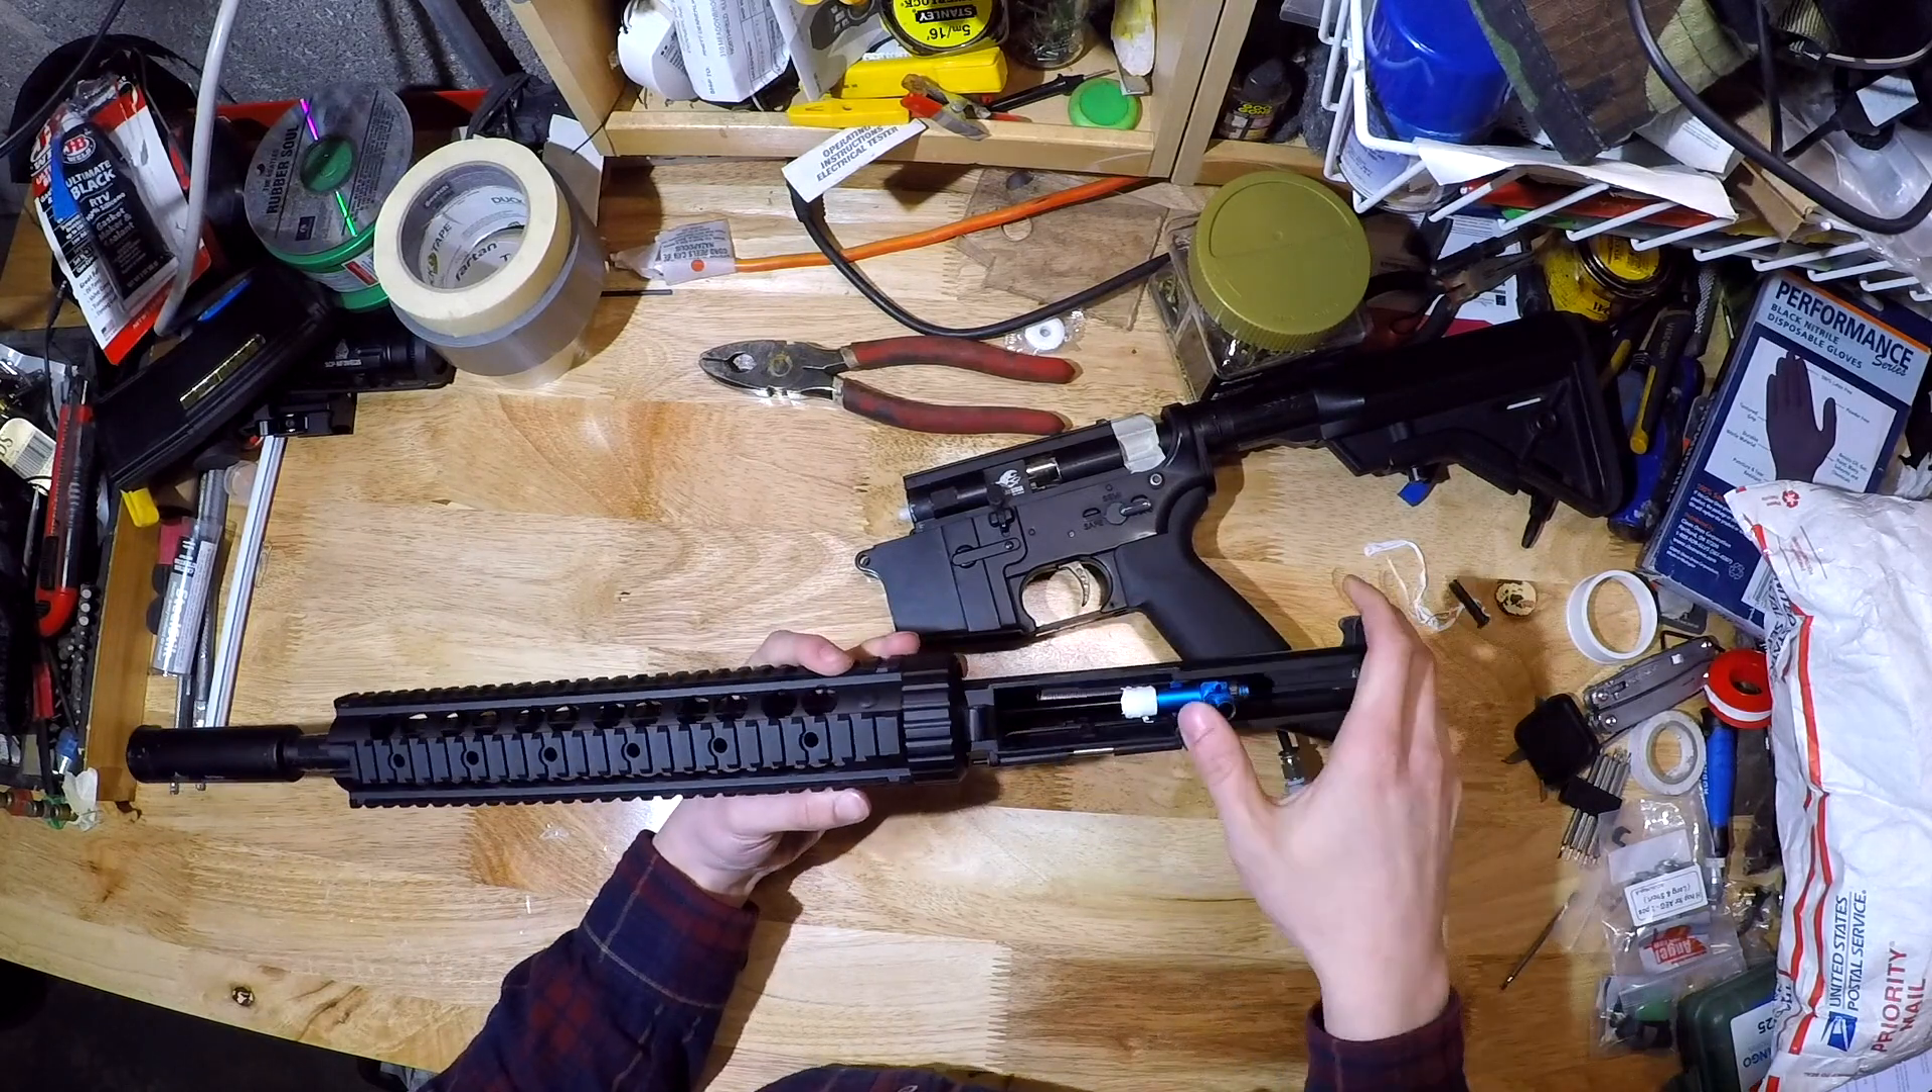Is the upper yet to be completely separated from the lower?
No.